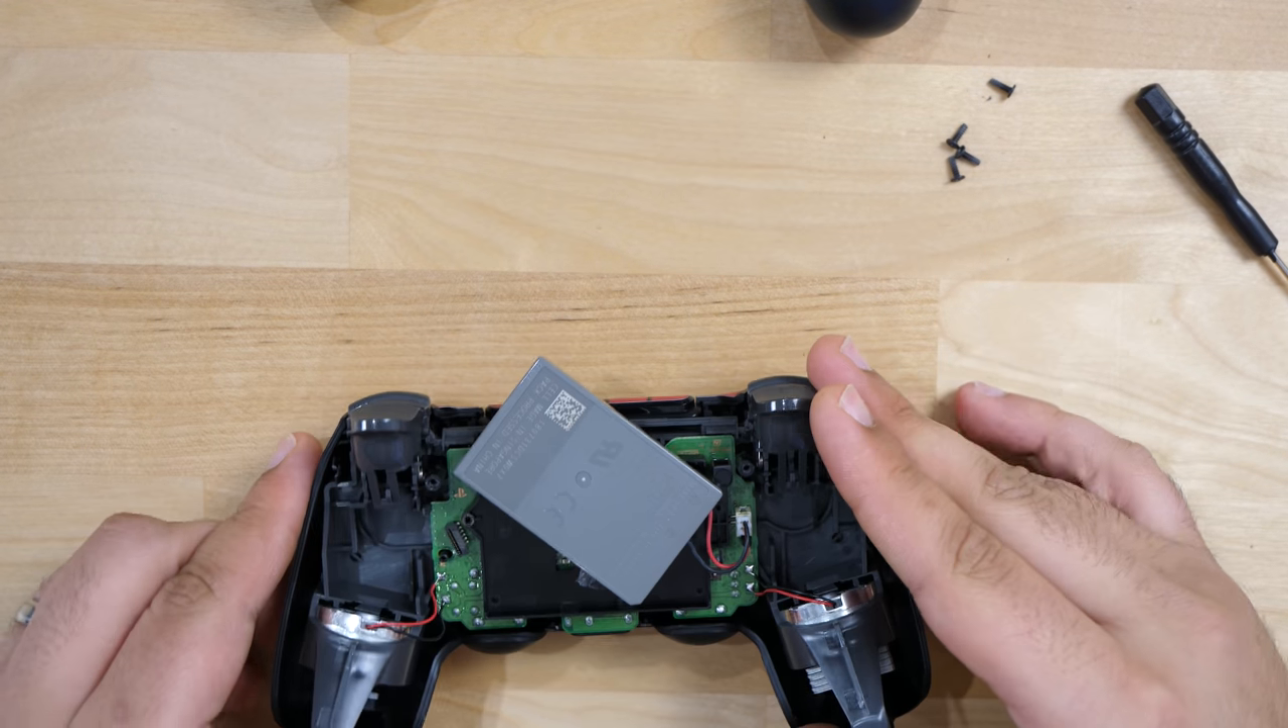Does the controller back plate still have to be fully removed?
No.